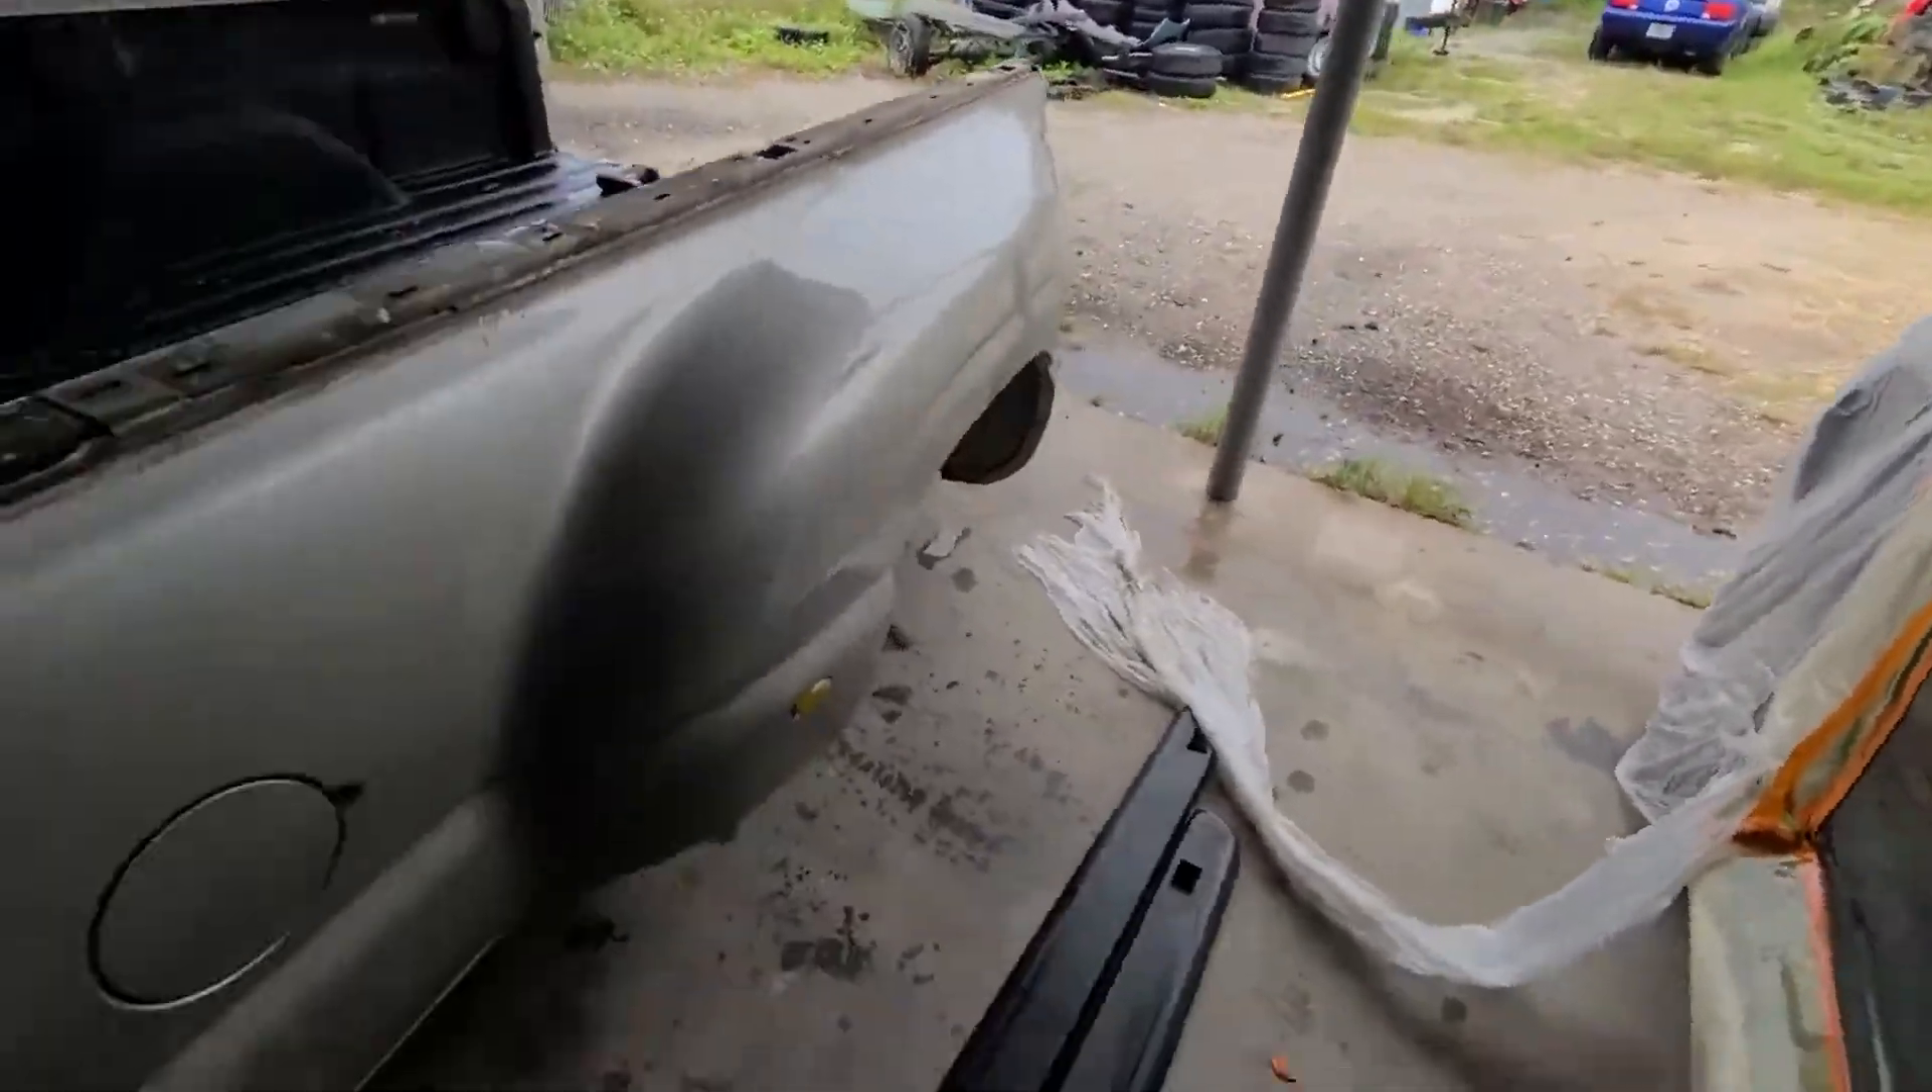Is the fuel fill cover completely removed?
No.